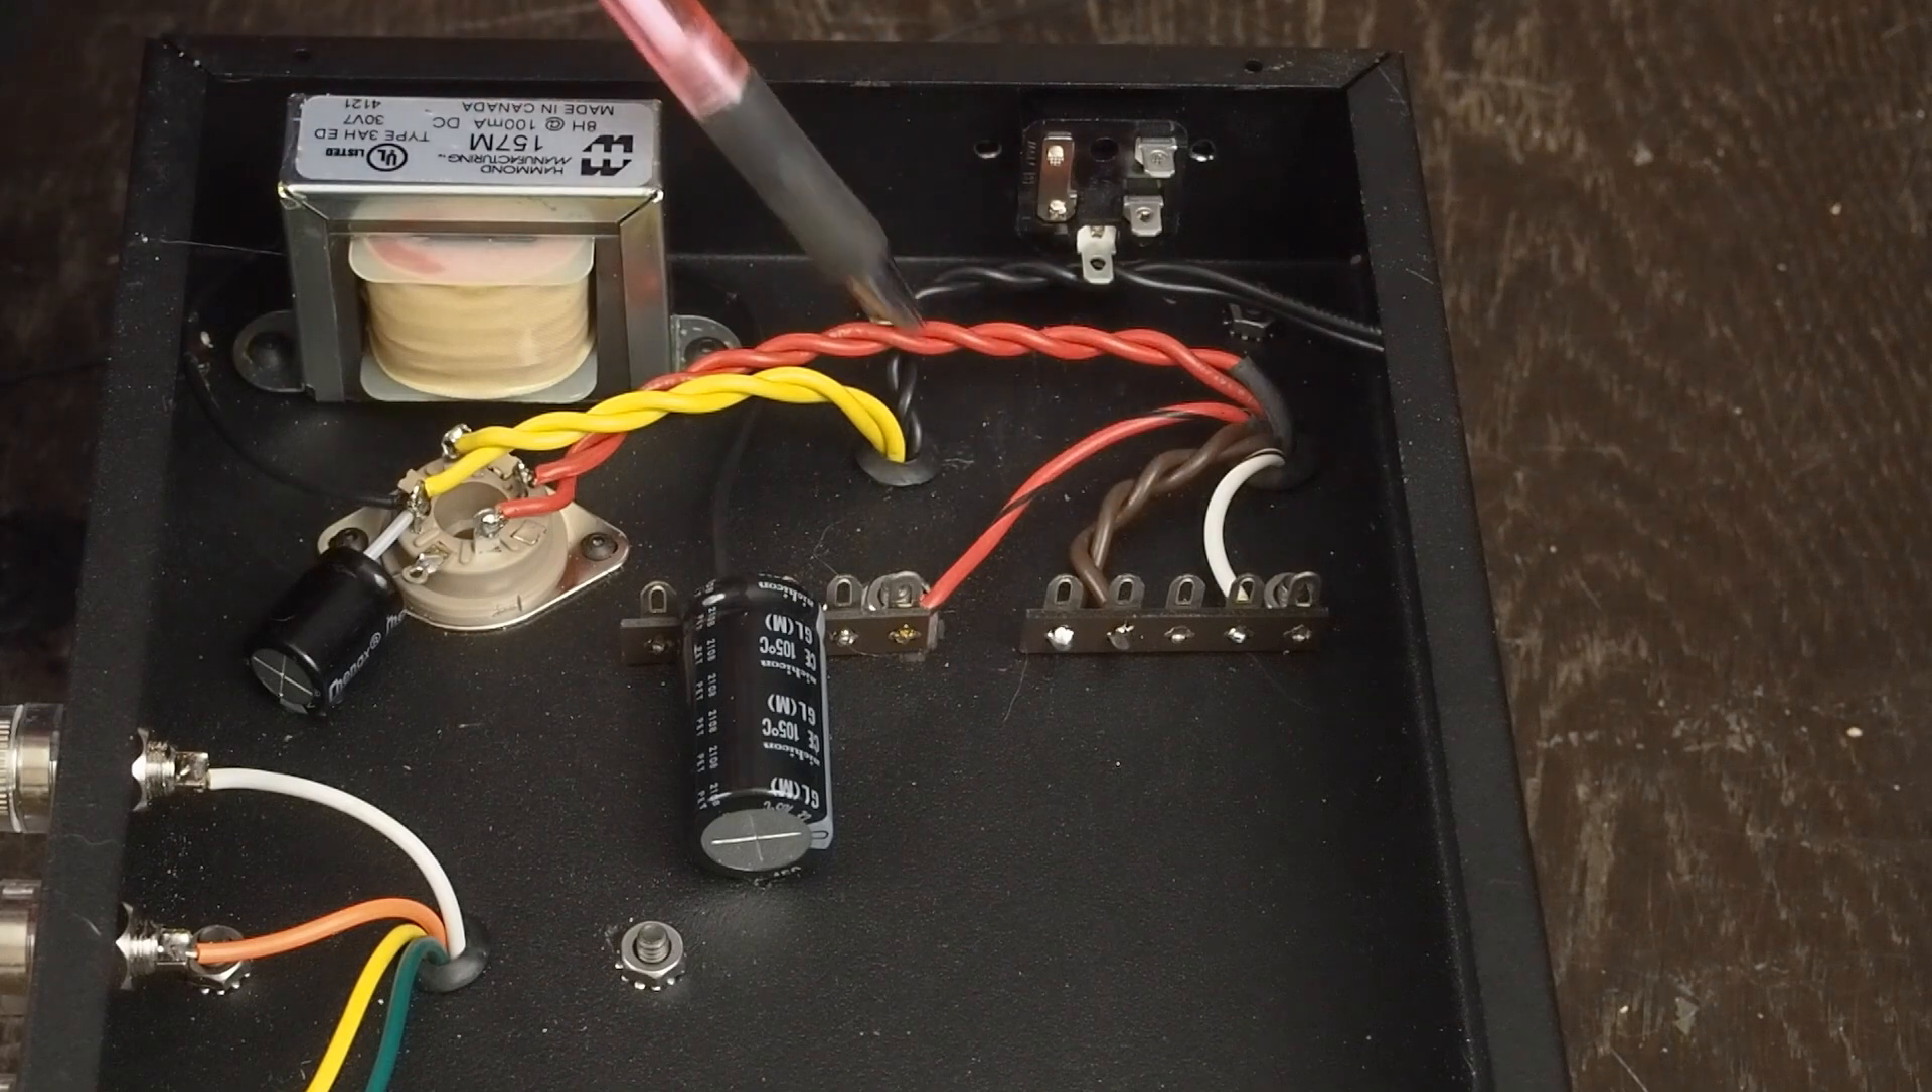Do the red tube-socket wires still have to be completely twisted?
No.